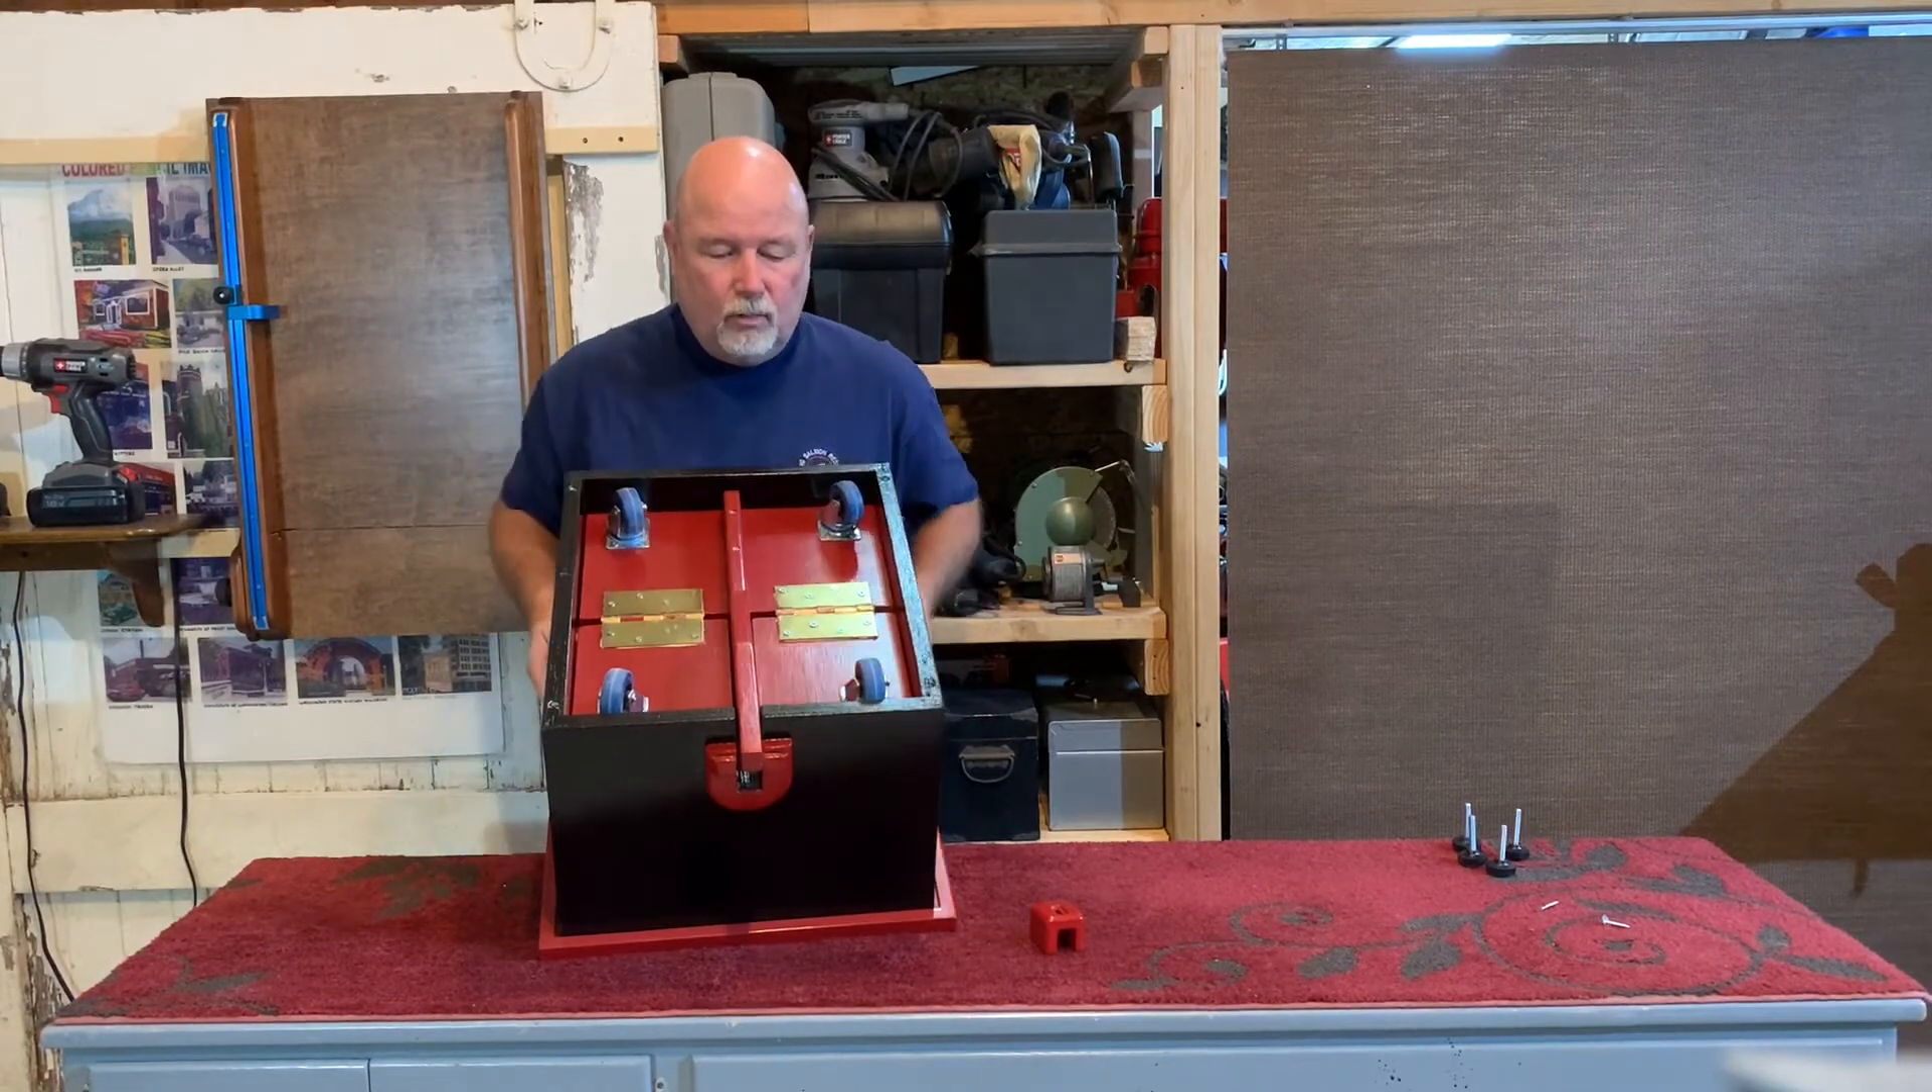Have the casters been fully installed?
Yes.